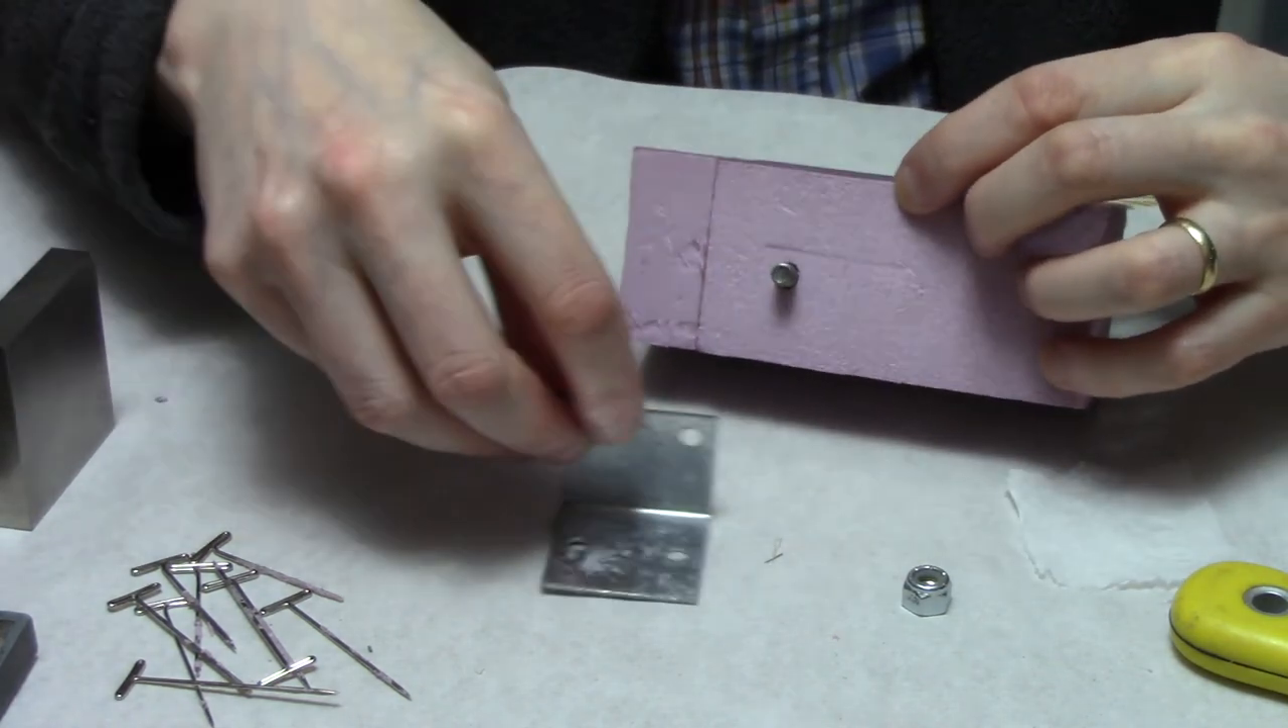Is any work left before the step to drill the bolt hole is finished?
No.